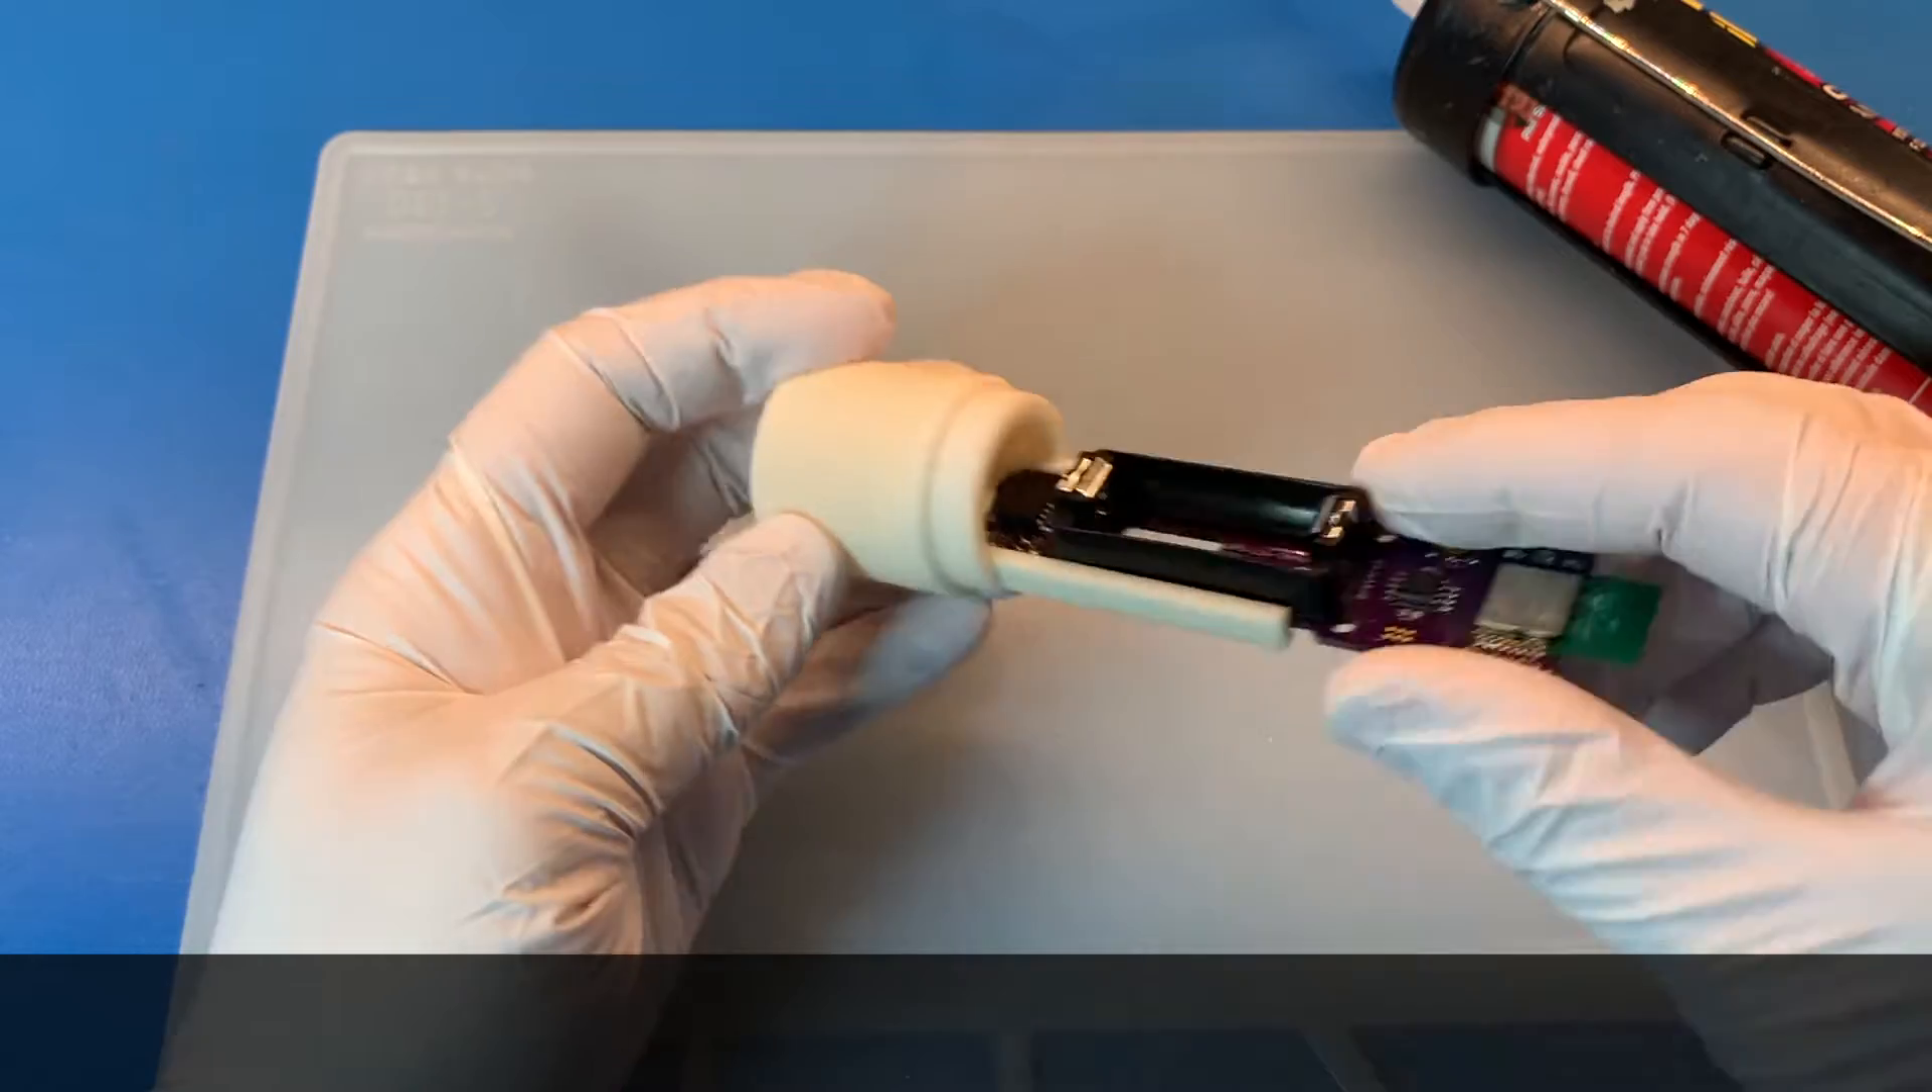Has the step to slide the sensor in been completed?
No.